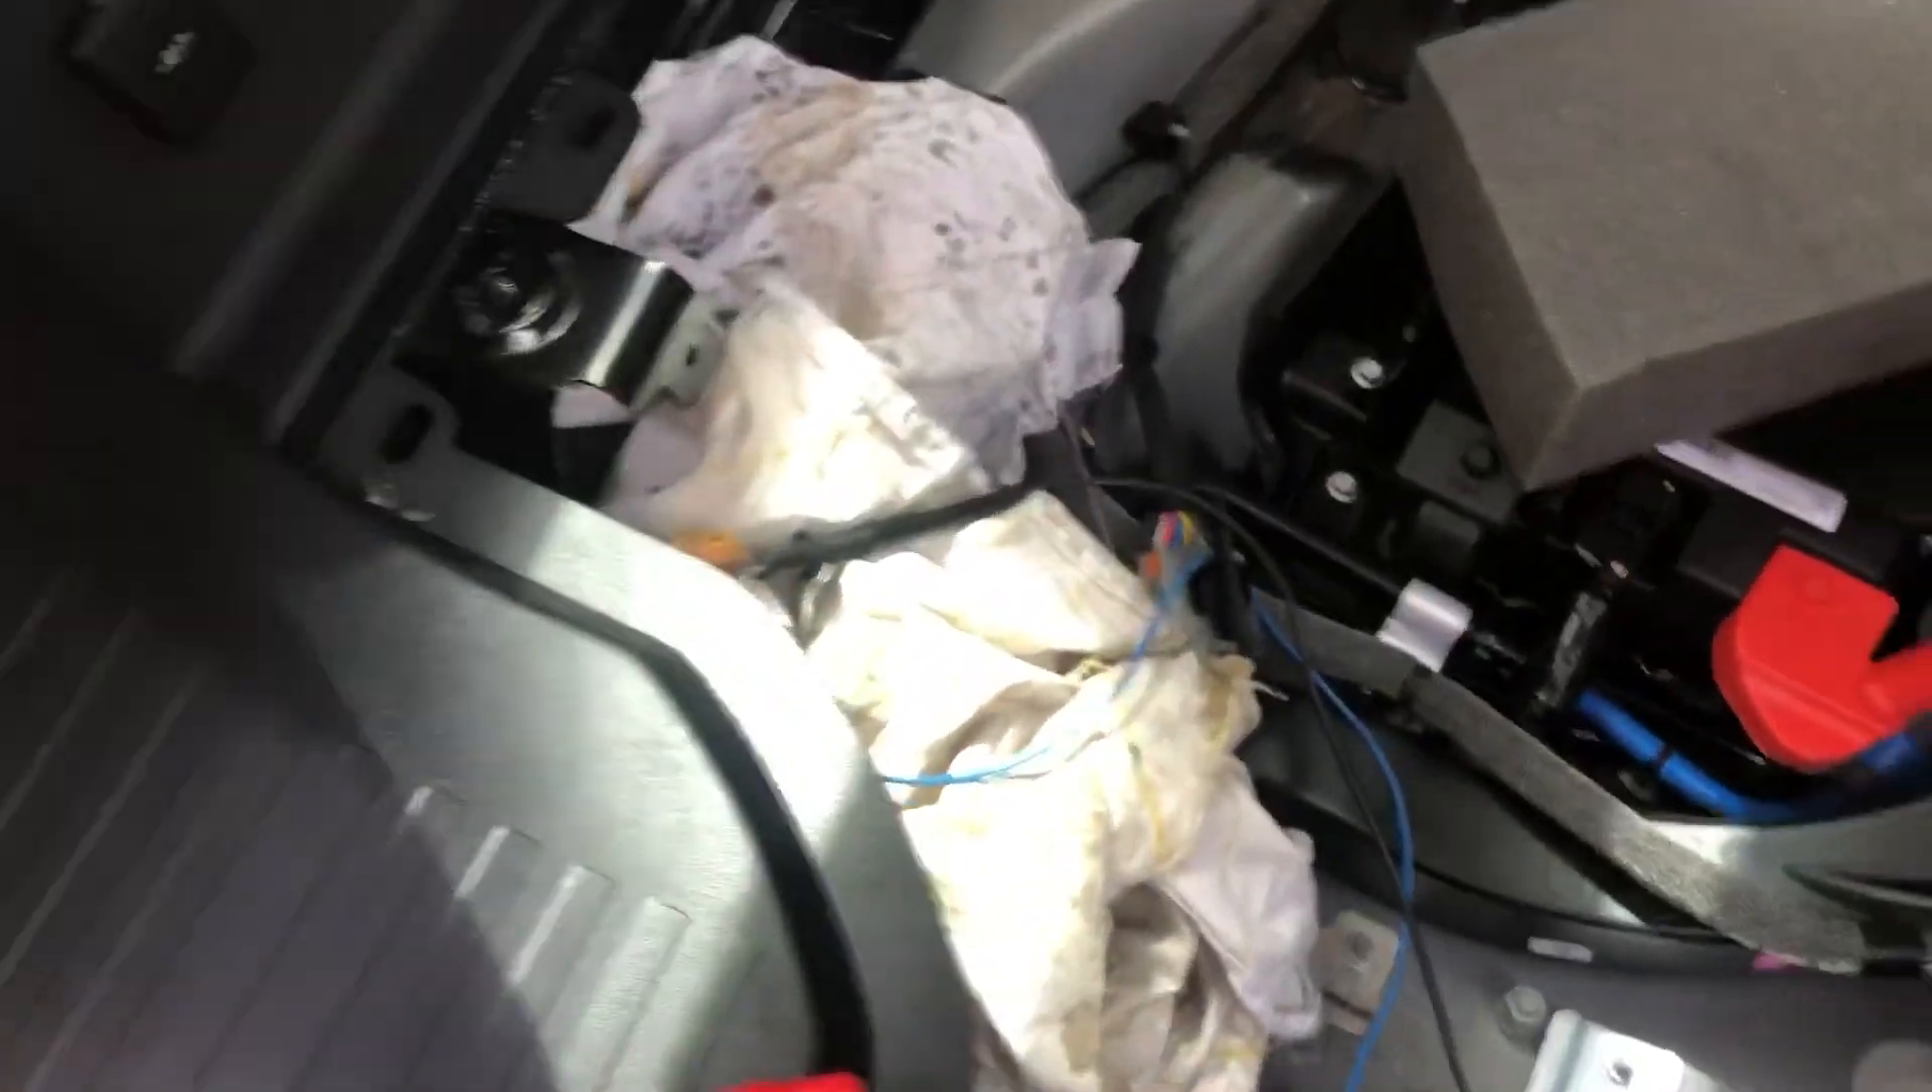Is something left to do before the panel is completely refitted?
Yes.